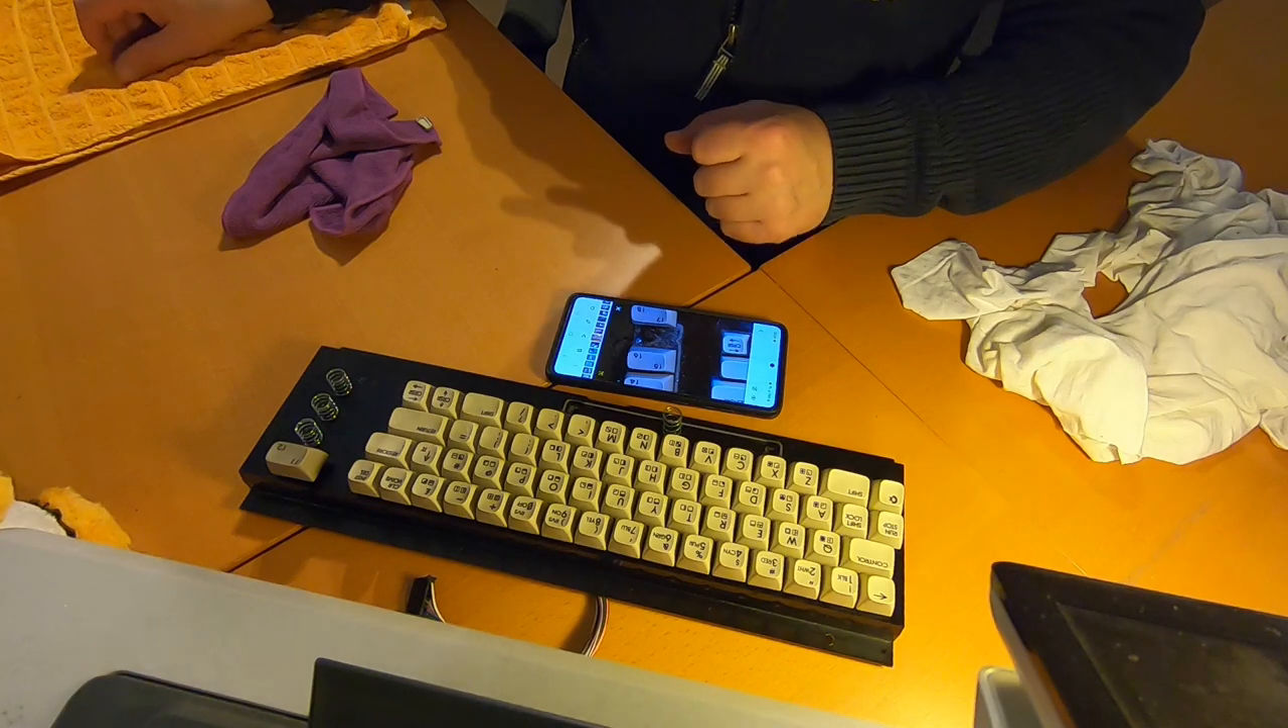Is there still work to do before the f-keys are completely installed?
Yes.